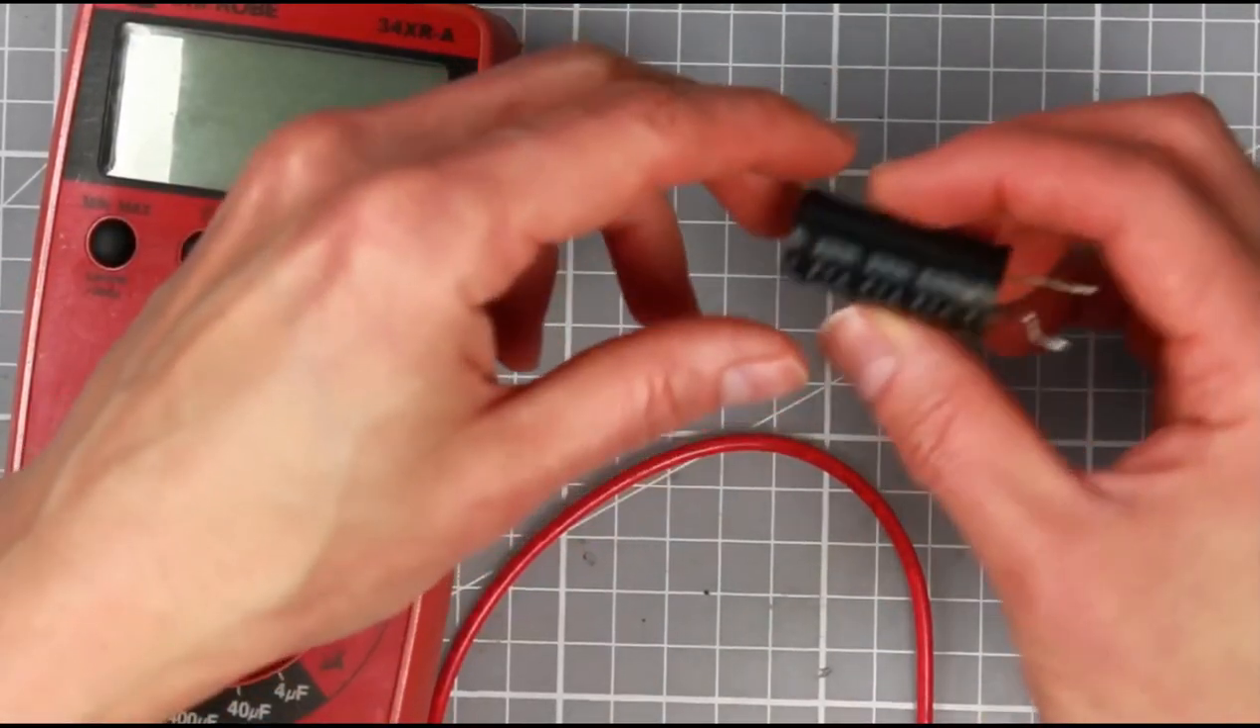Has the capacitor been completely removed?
Yes.